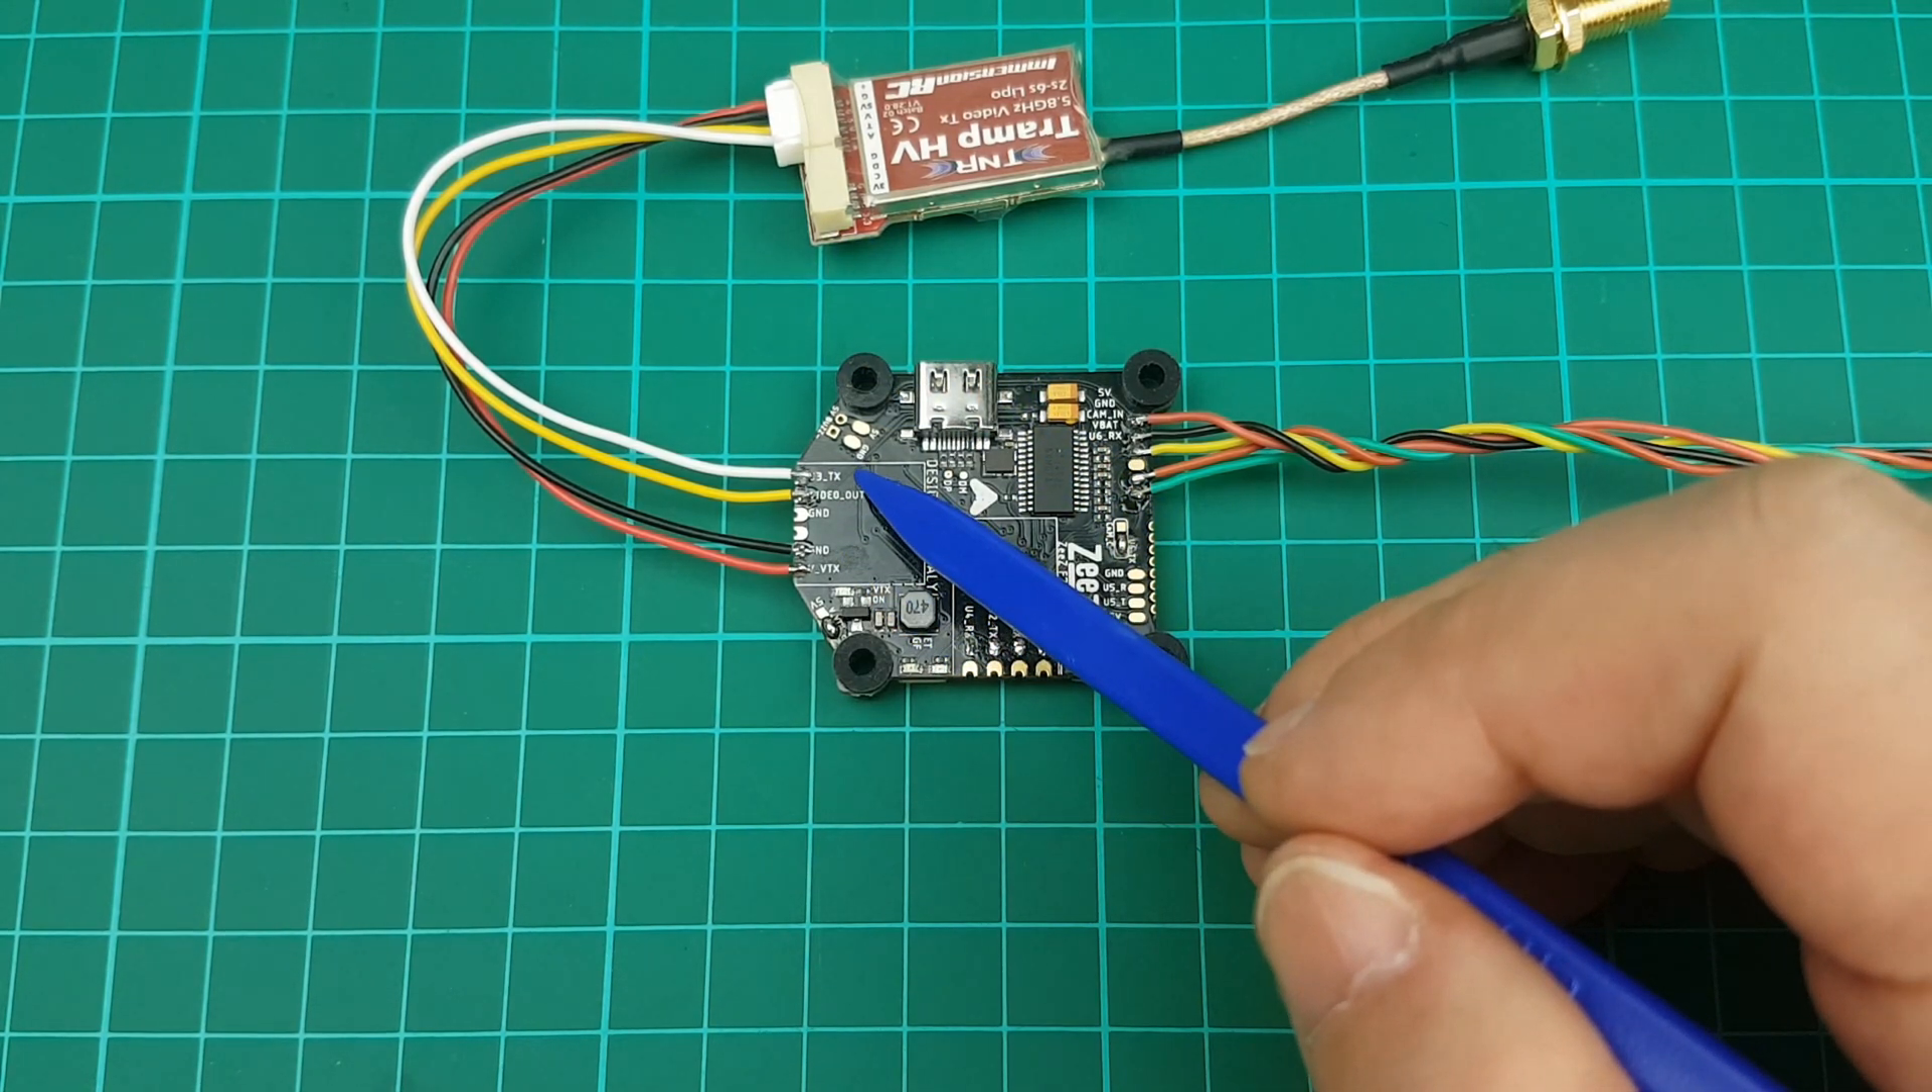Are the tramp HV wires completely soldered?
Yes.